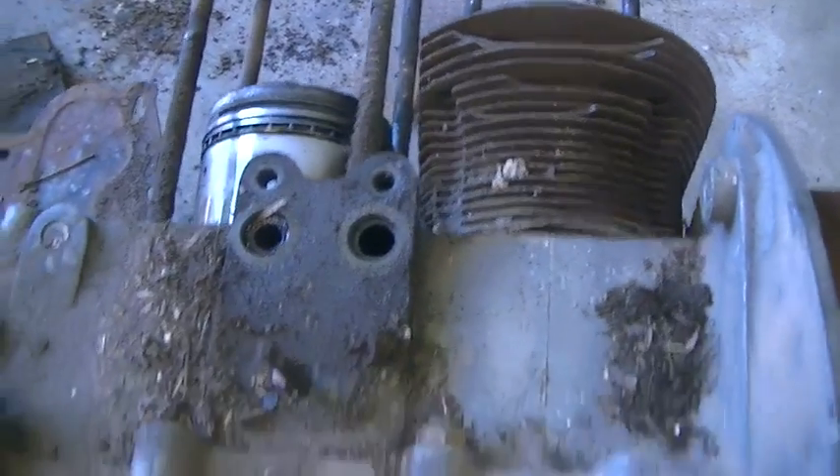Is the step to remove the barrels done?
No.